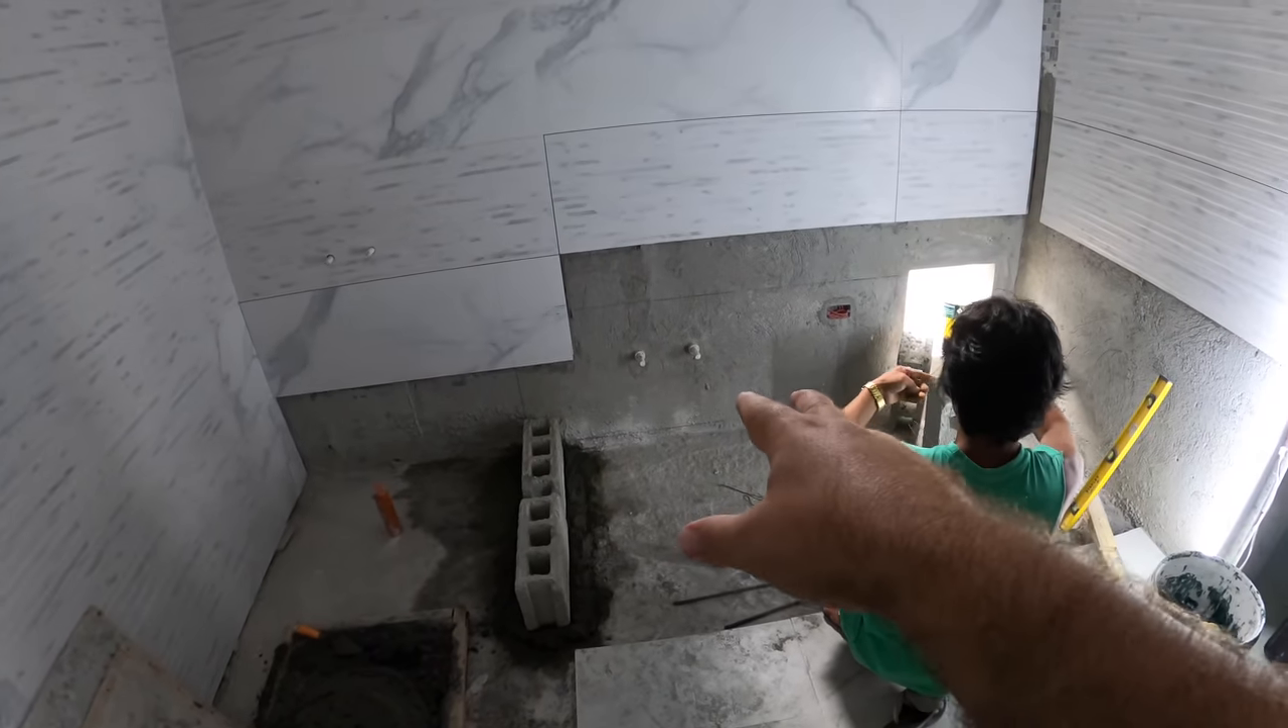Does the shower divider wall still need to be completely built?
Yes.